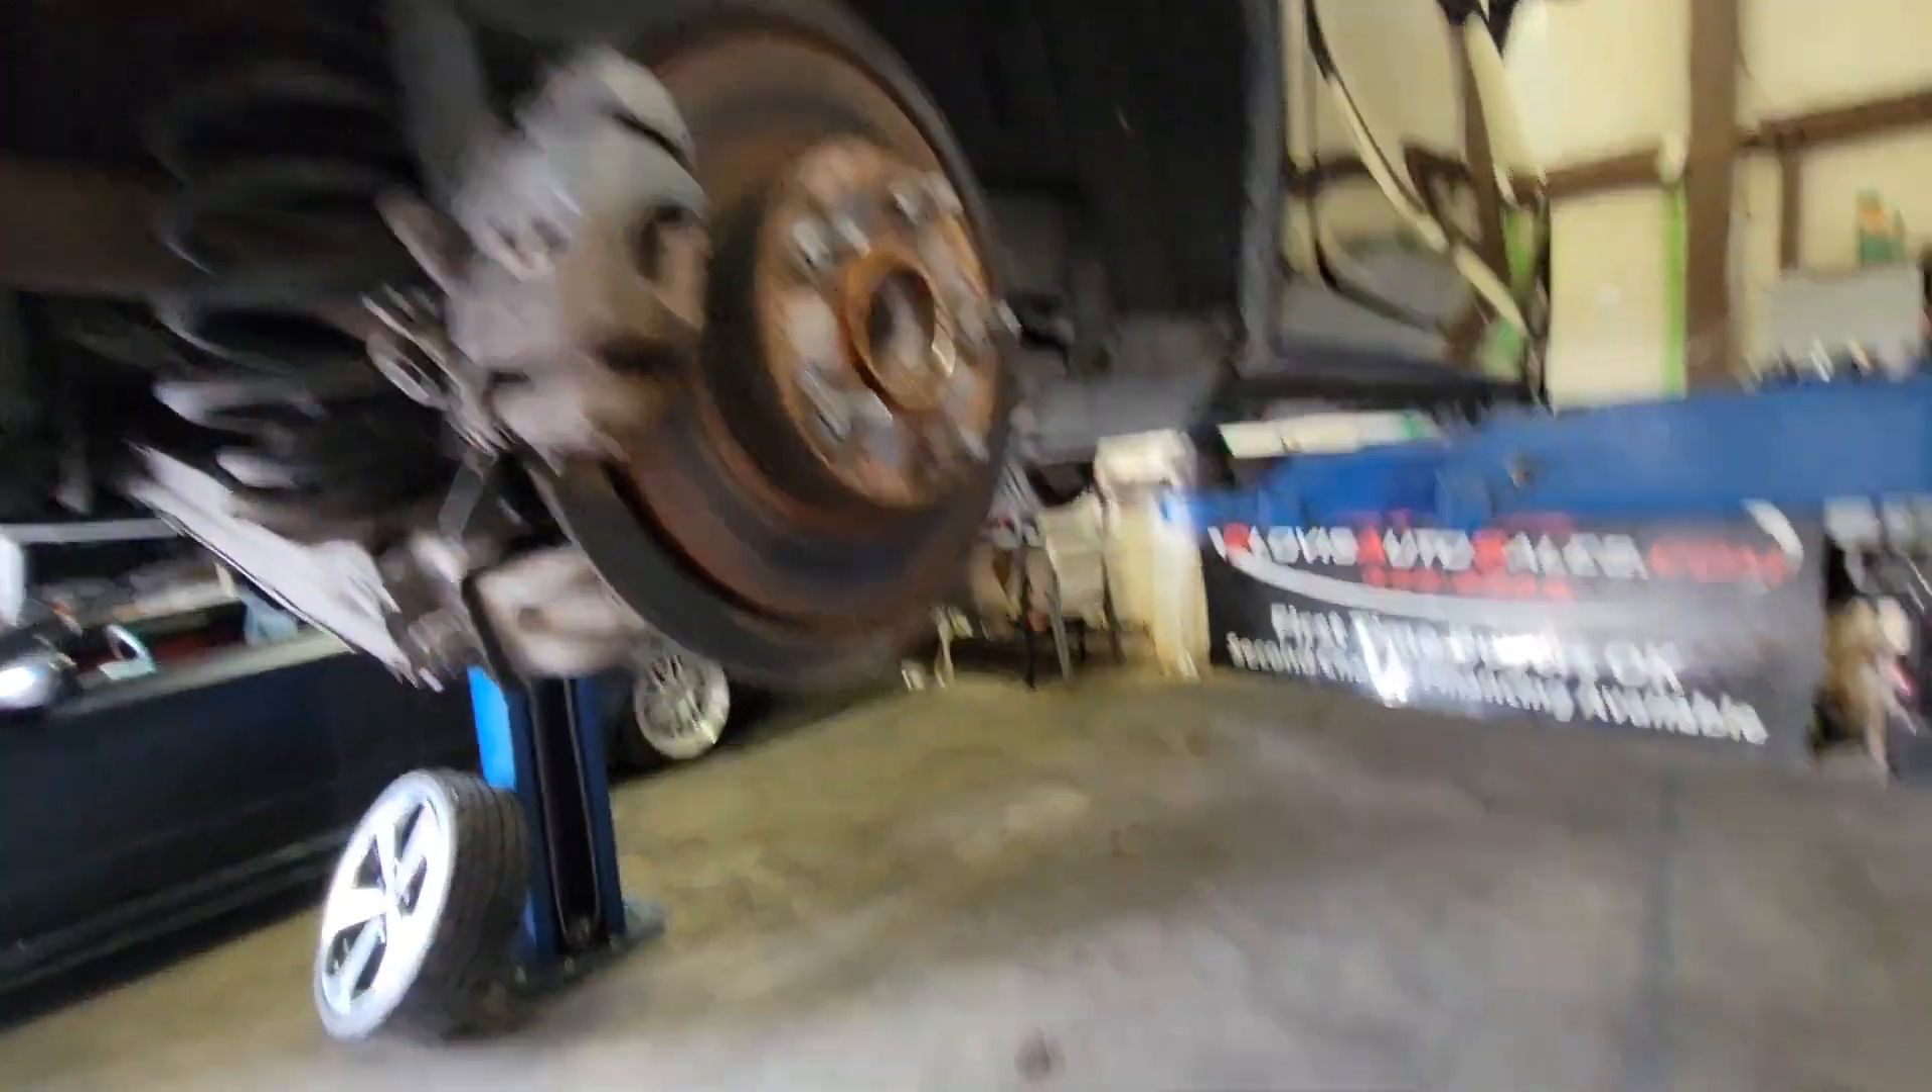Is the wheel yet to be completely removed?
No.